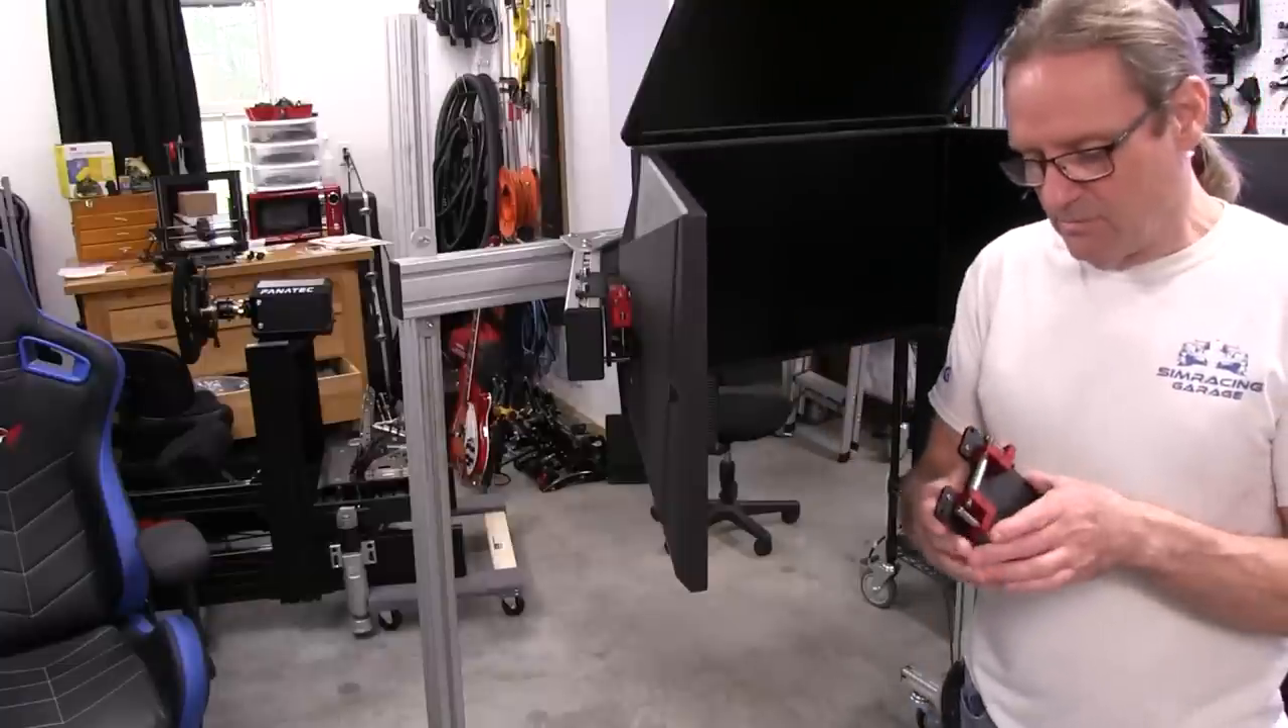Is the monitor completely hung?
Yes.